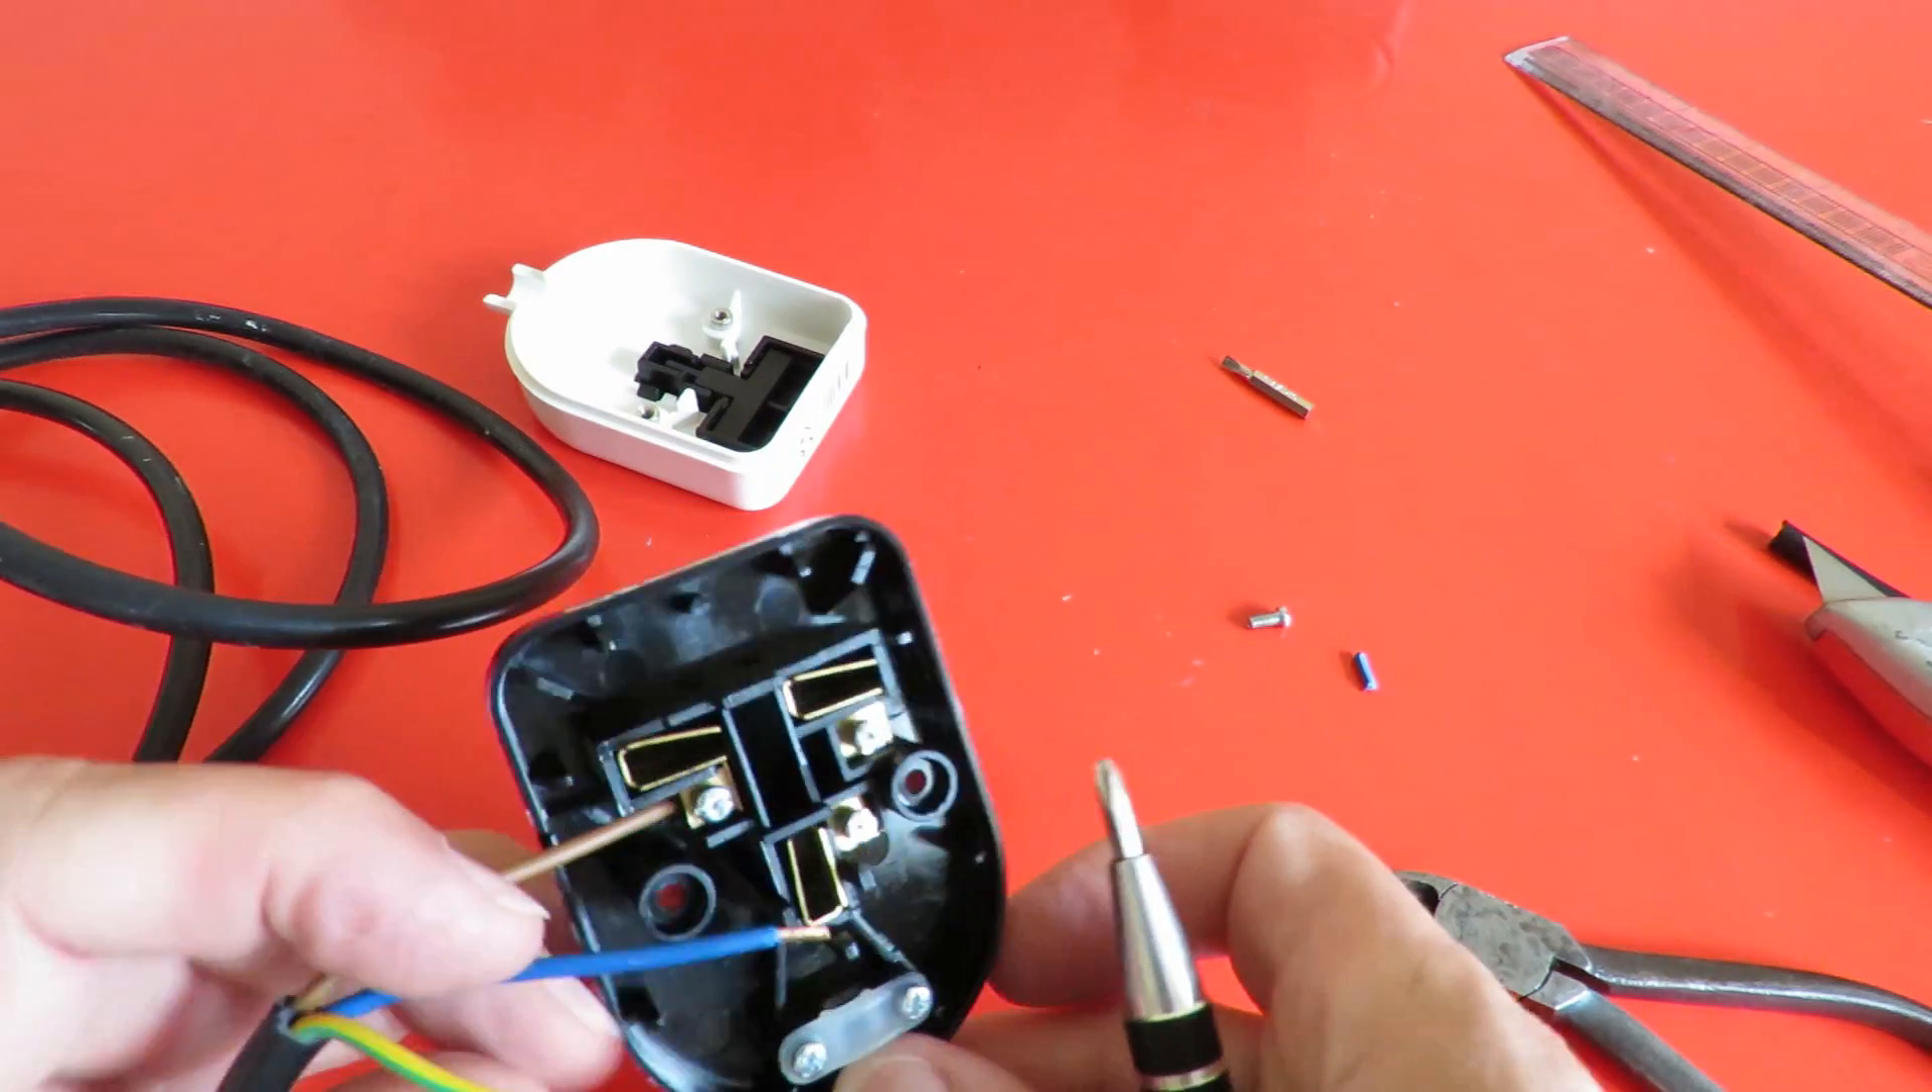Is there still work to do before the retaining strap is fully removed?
Yes.